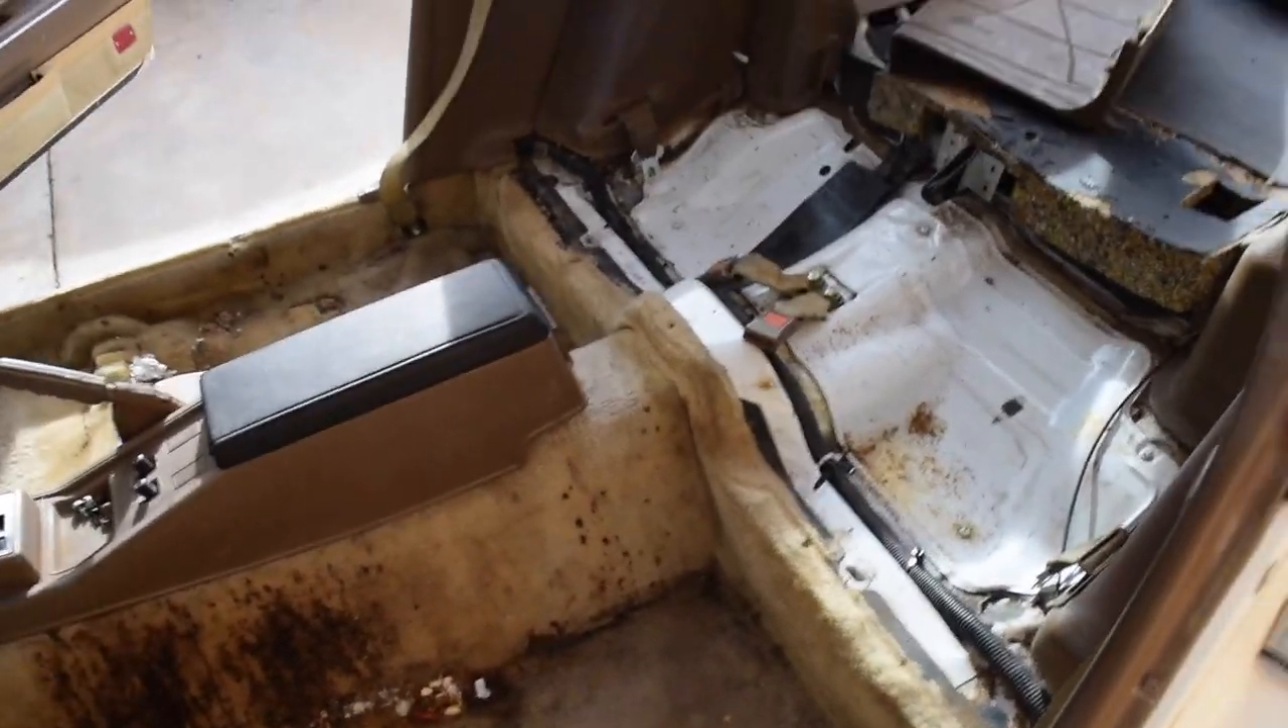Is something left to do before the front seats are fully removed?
No.